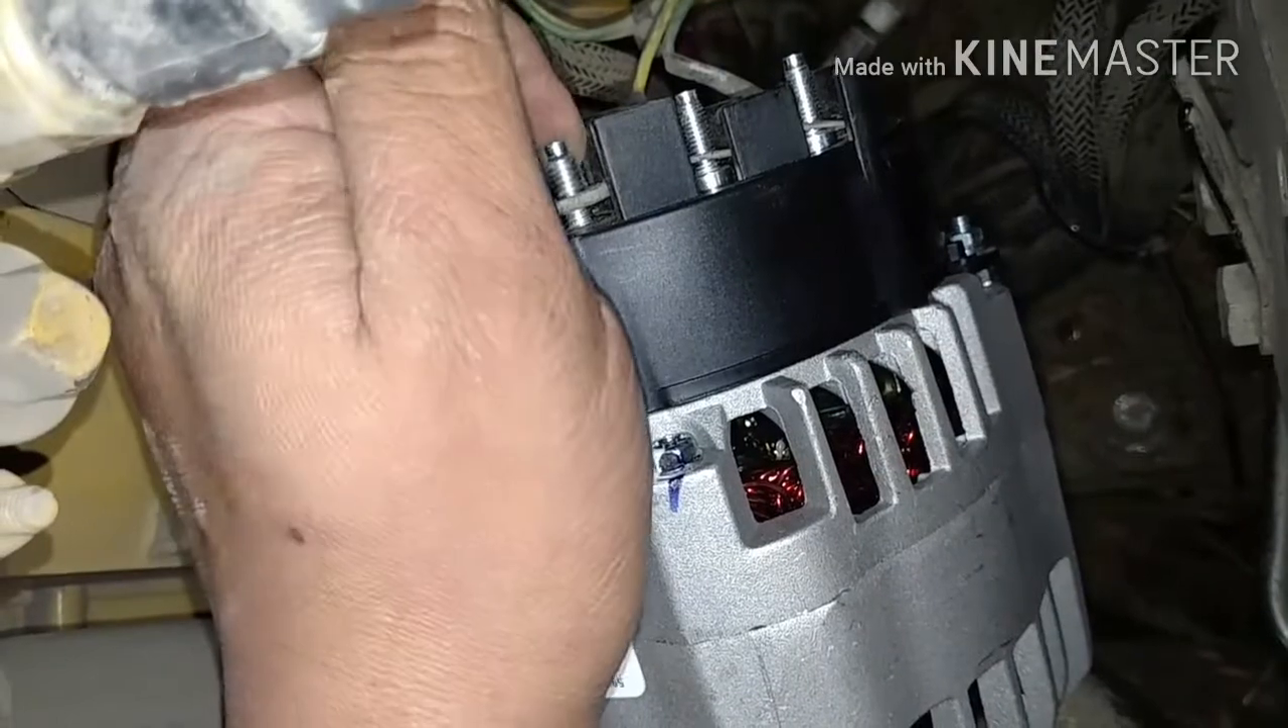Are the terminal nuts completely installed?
No.